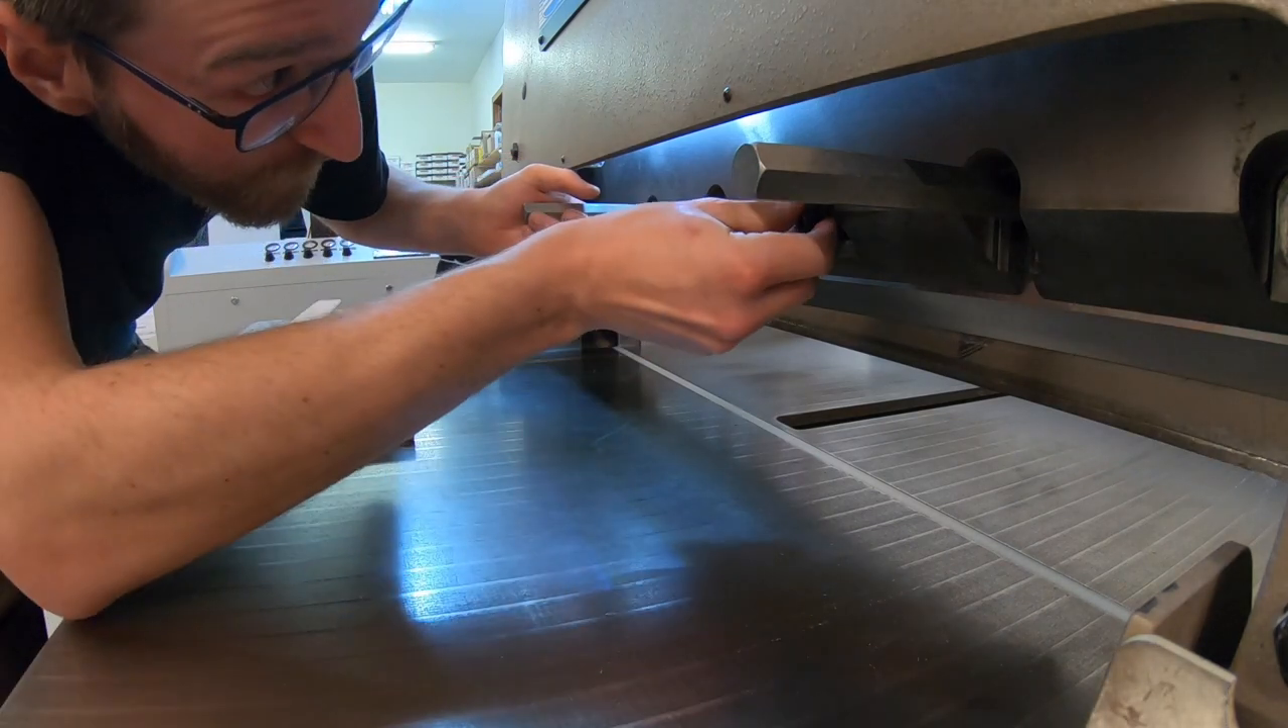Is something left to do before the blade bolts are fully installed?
Yes.